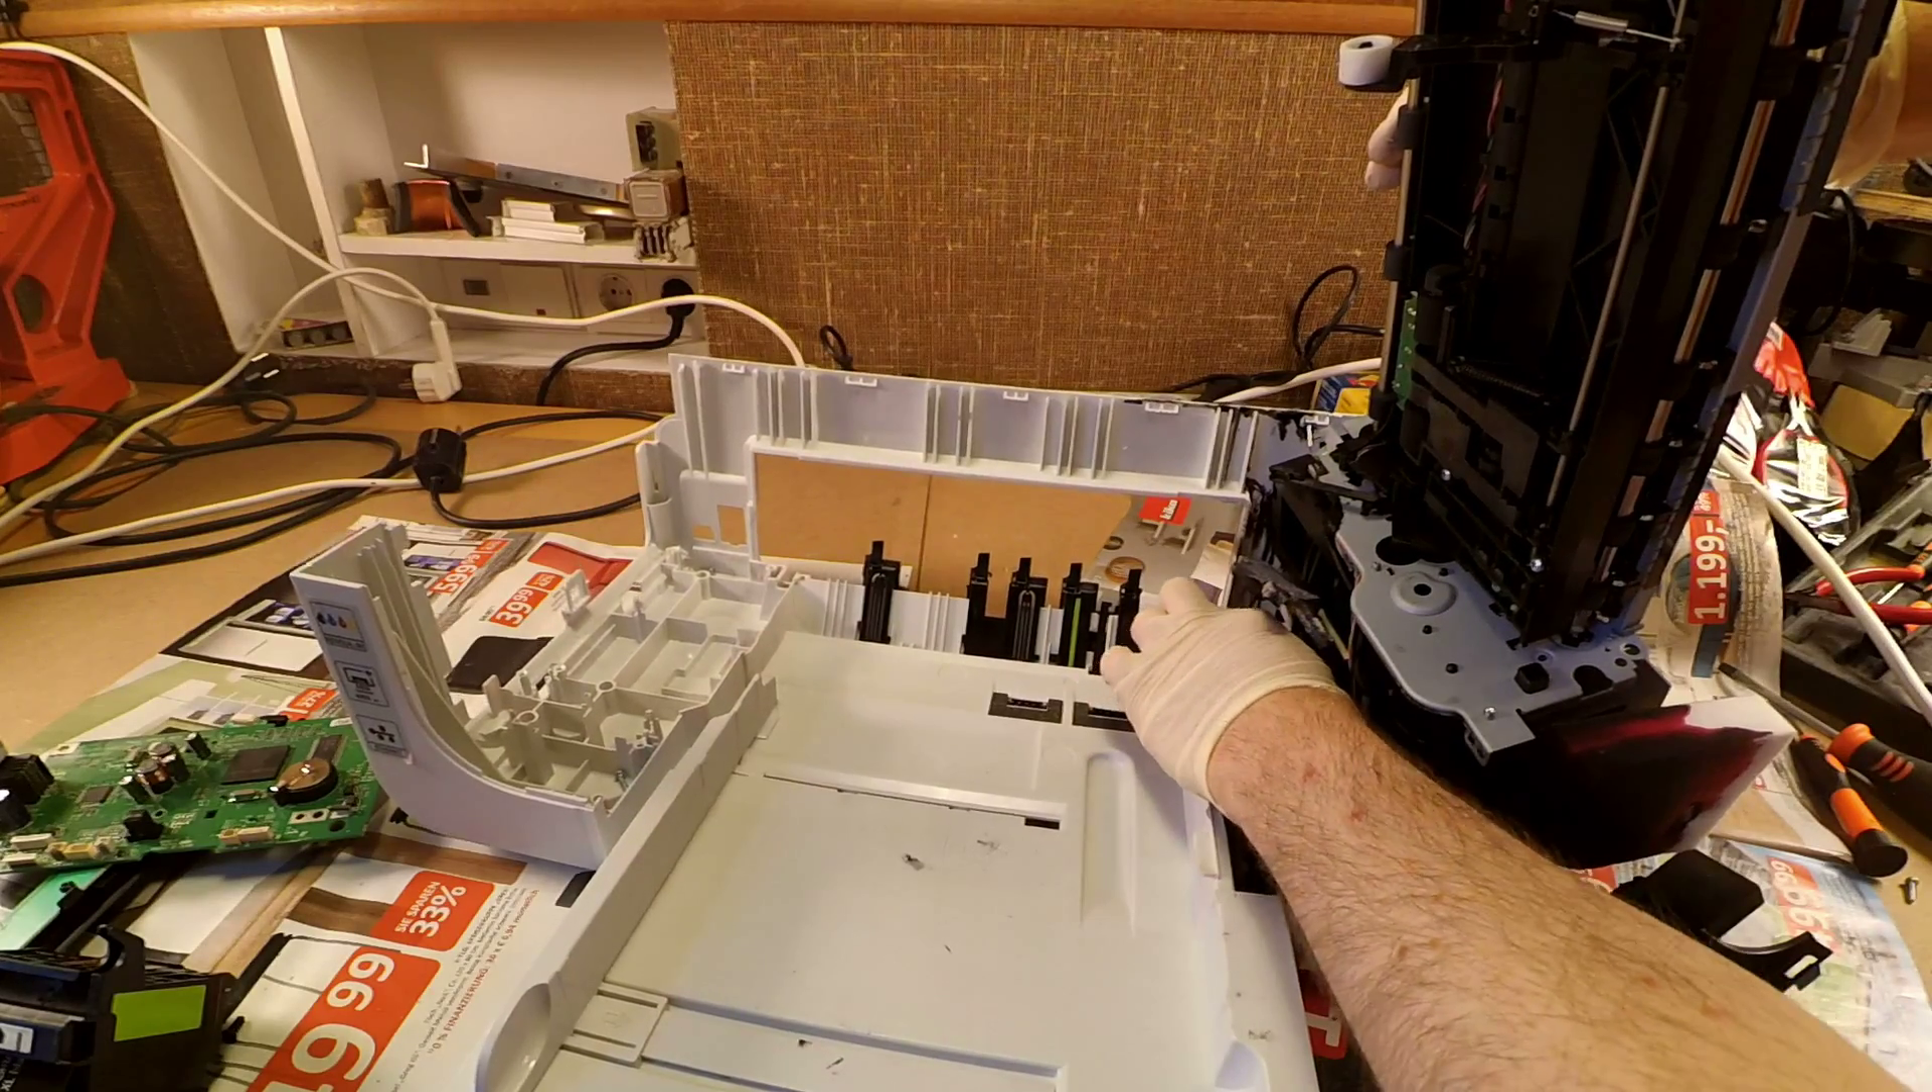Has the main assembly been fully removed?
No.